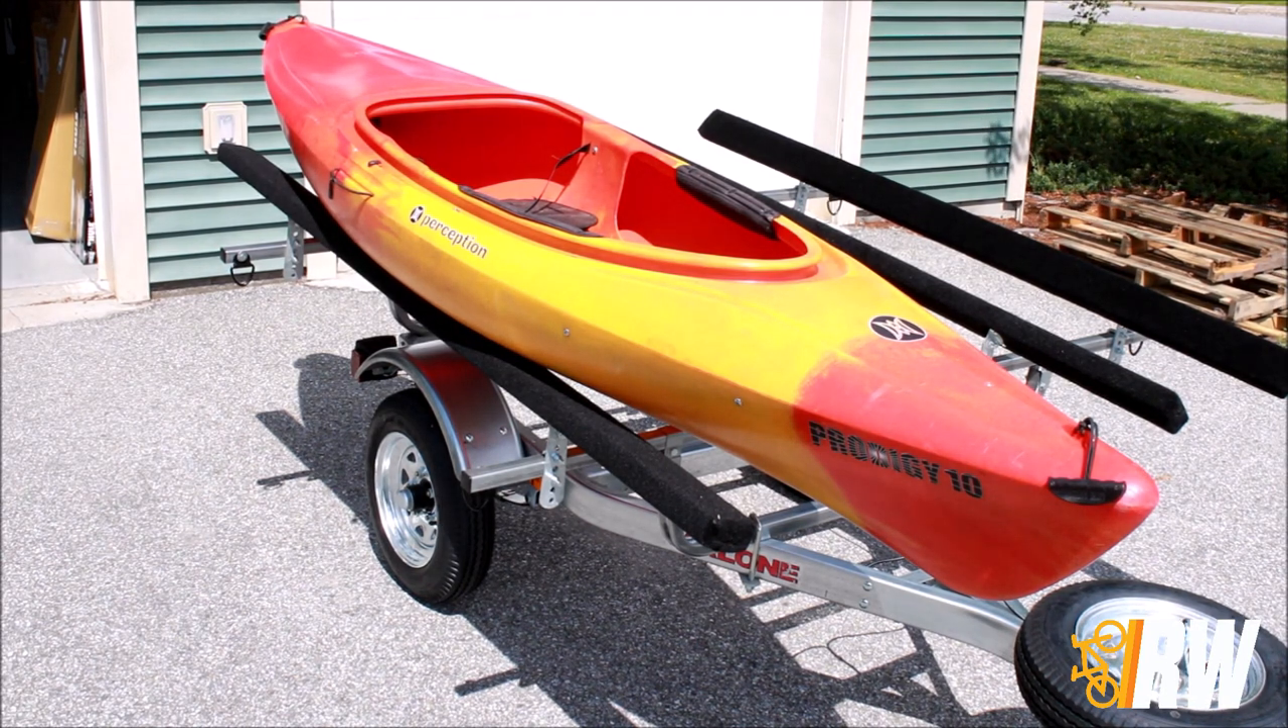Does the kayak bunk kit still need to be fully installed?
No.